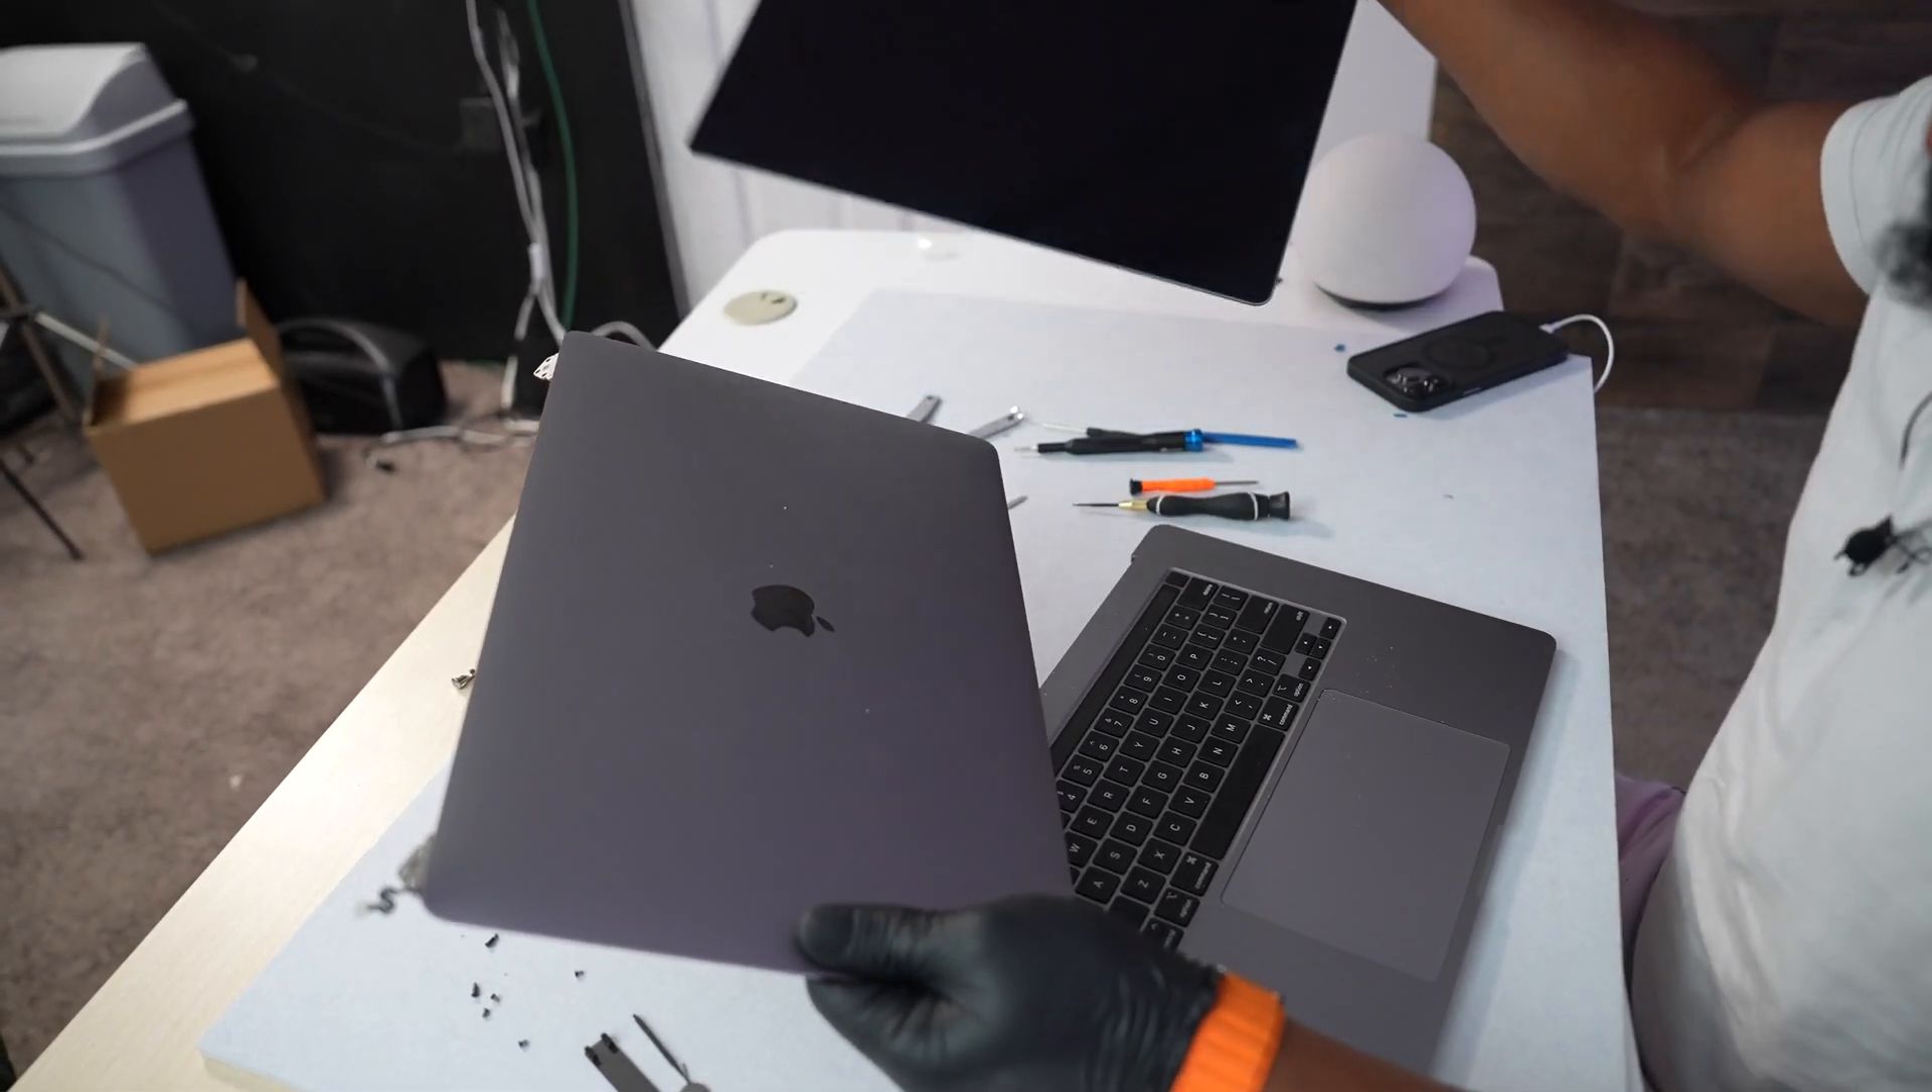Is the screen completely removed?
Yes.